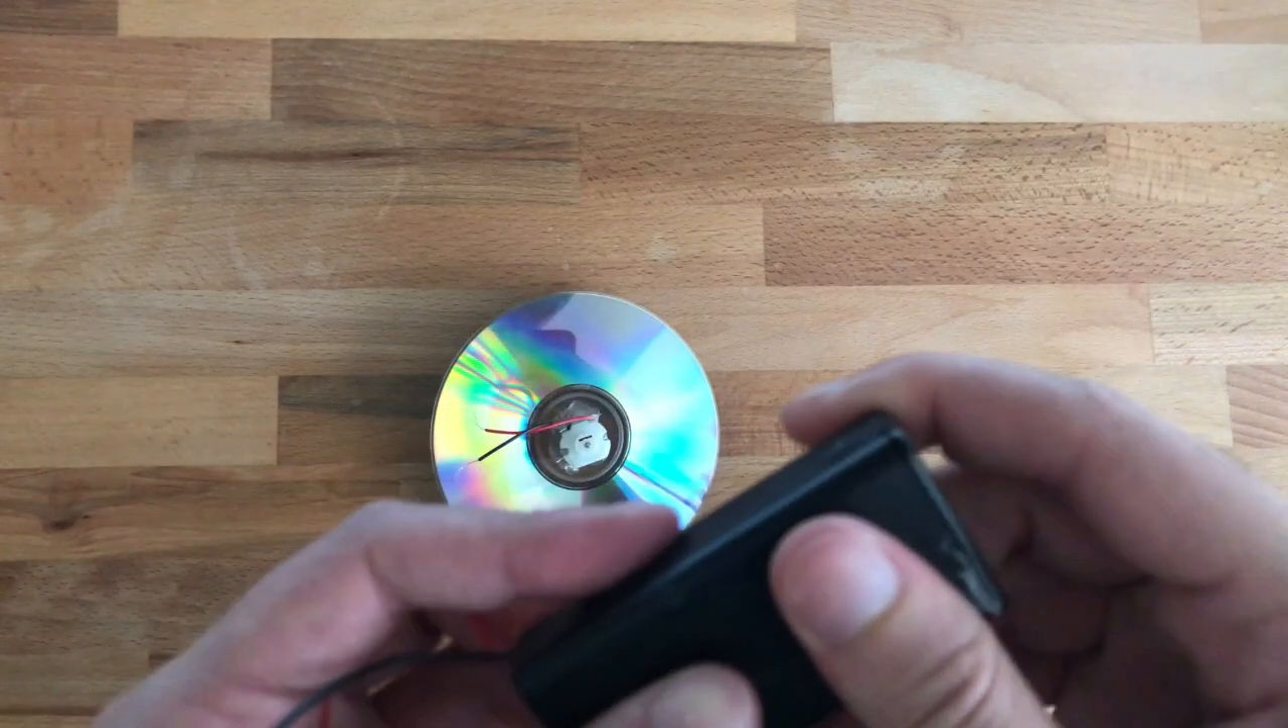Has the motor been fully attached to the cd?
Yes.